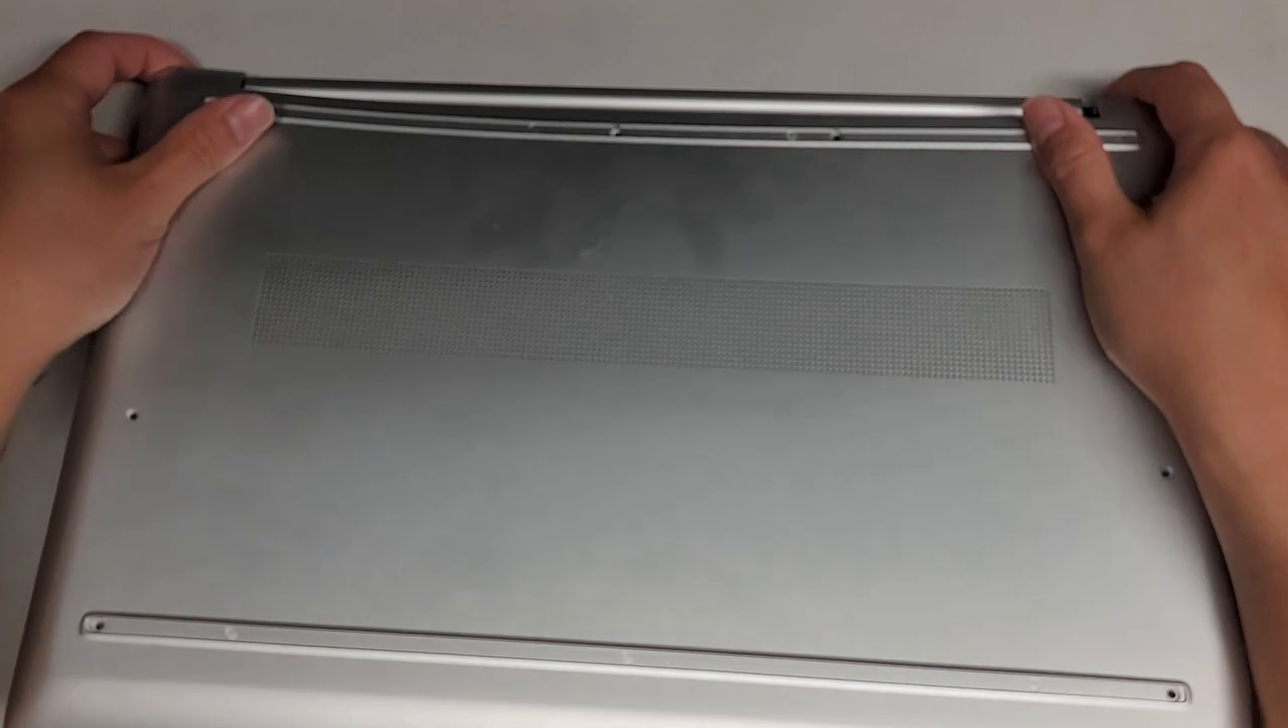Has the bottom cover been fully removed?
No.